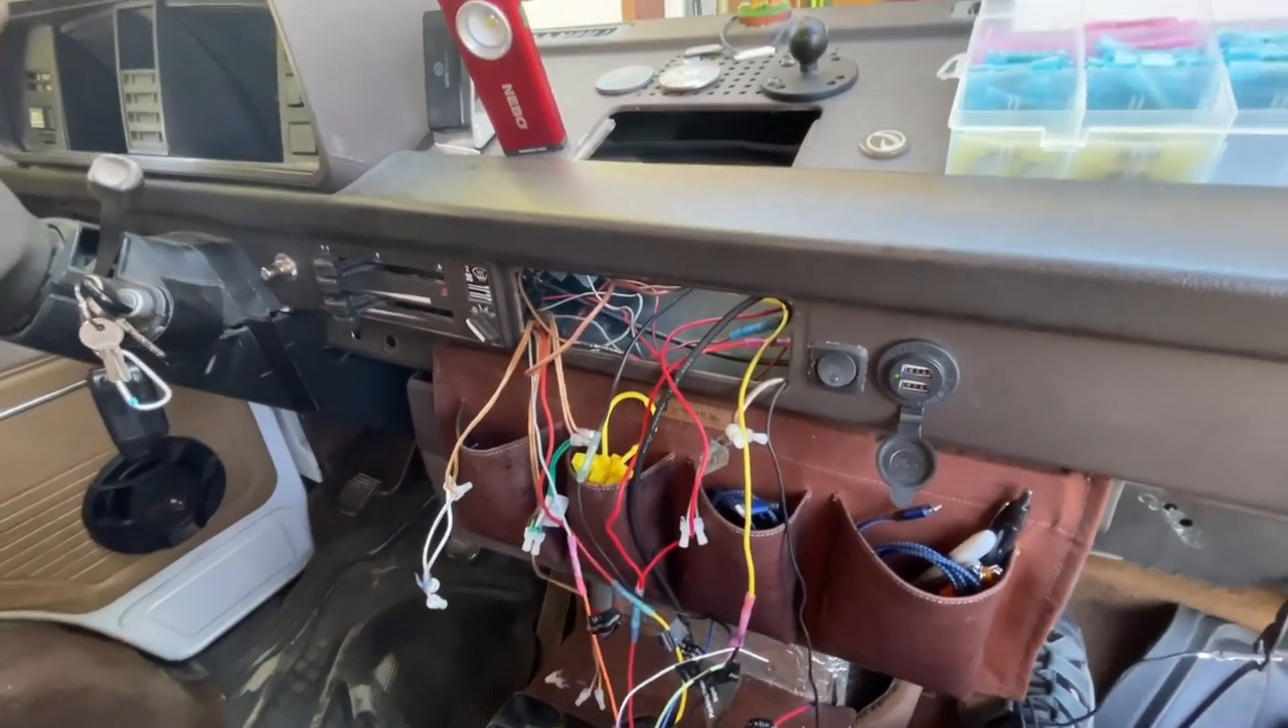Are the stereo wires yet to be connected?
Yes.